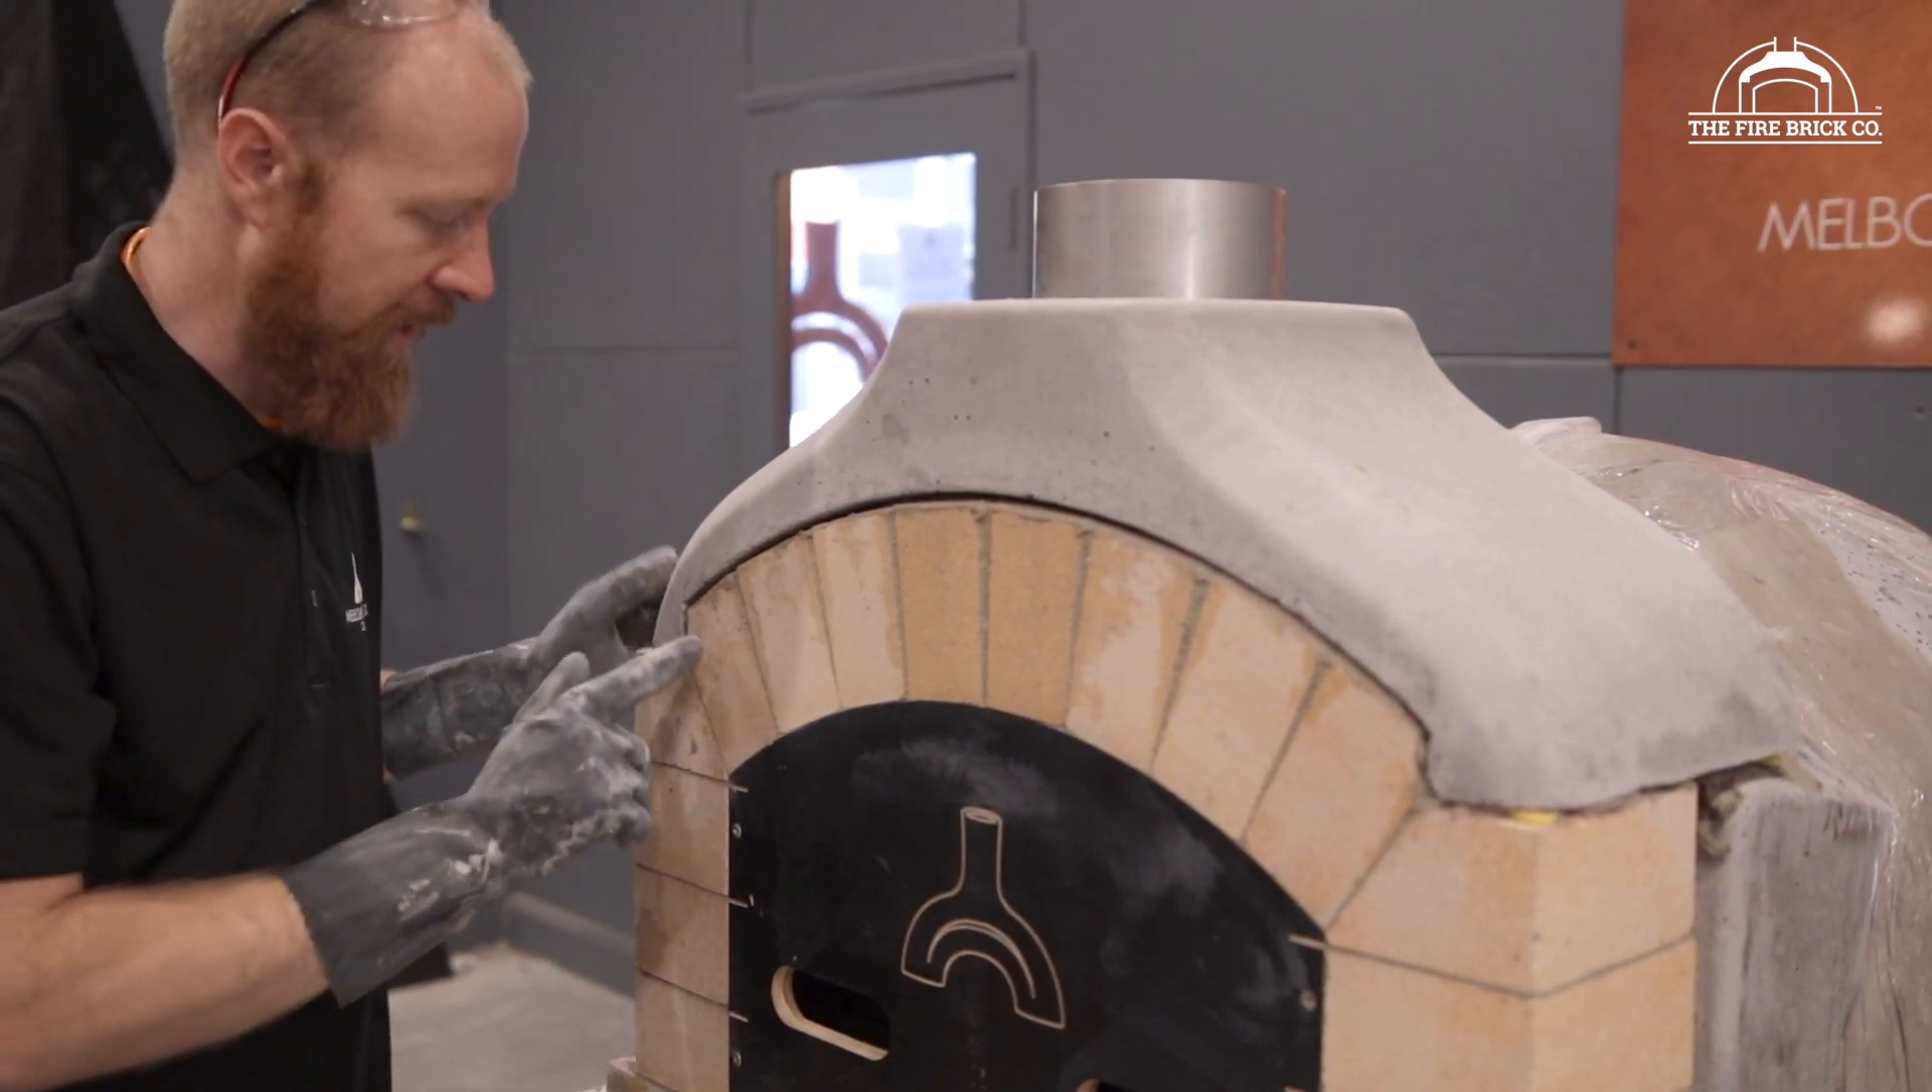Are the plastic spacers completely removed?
No.